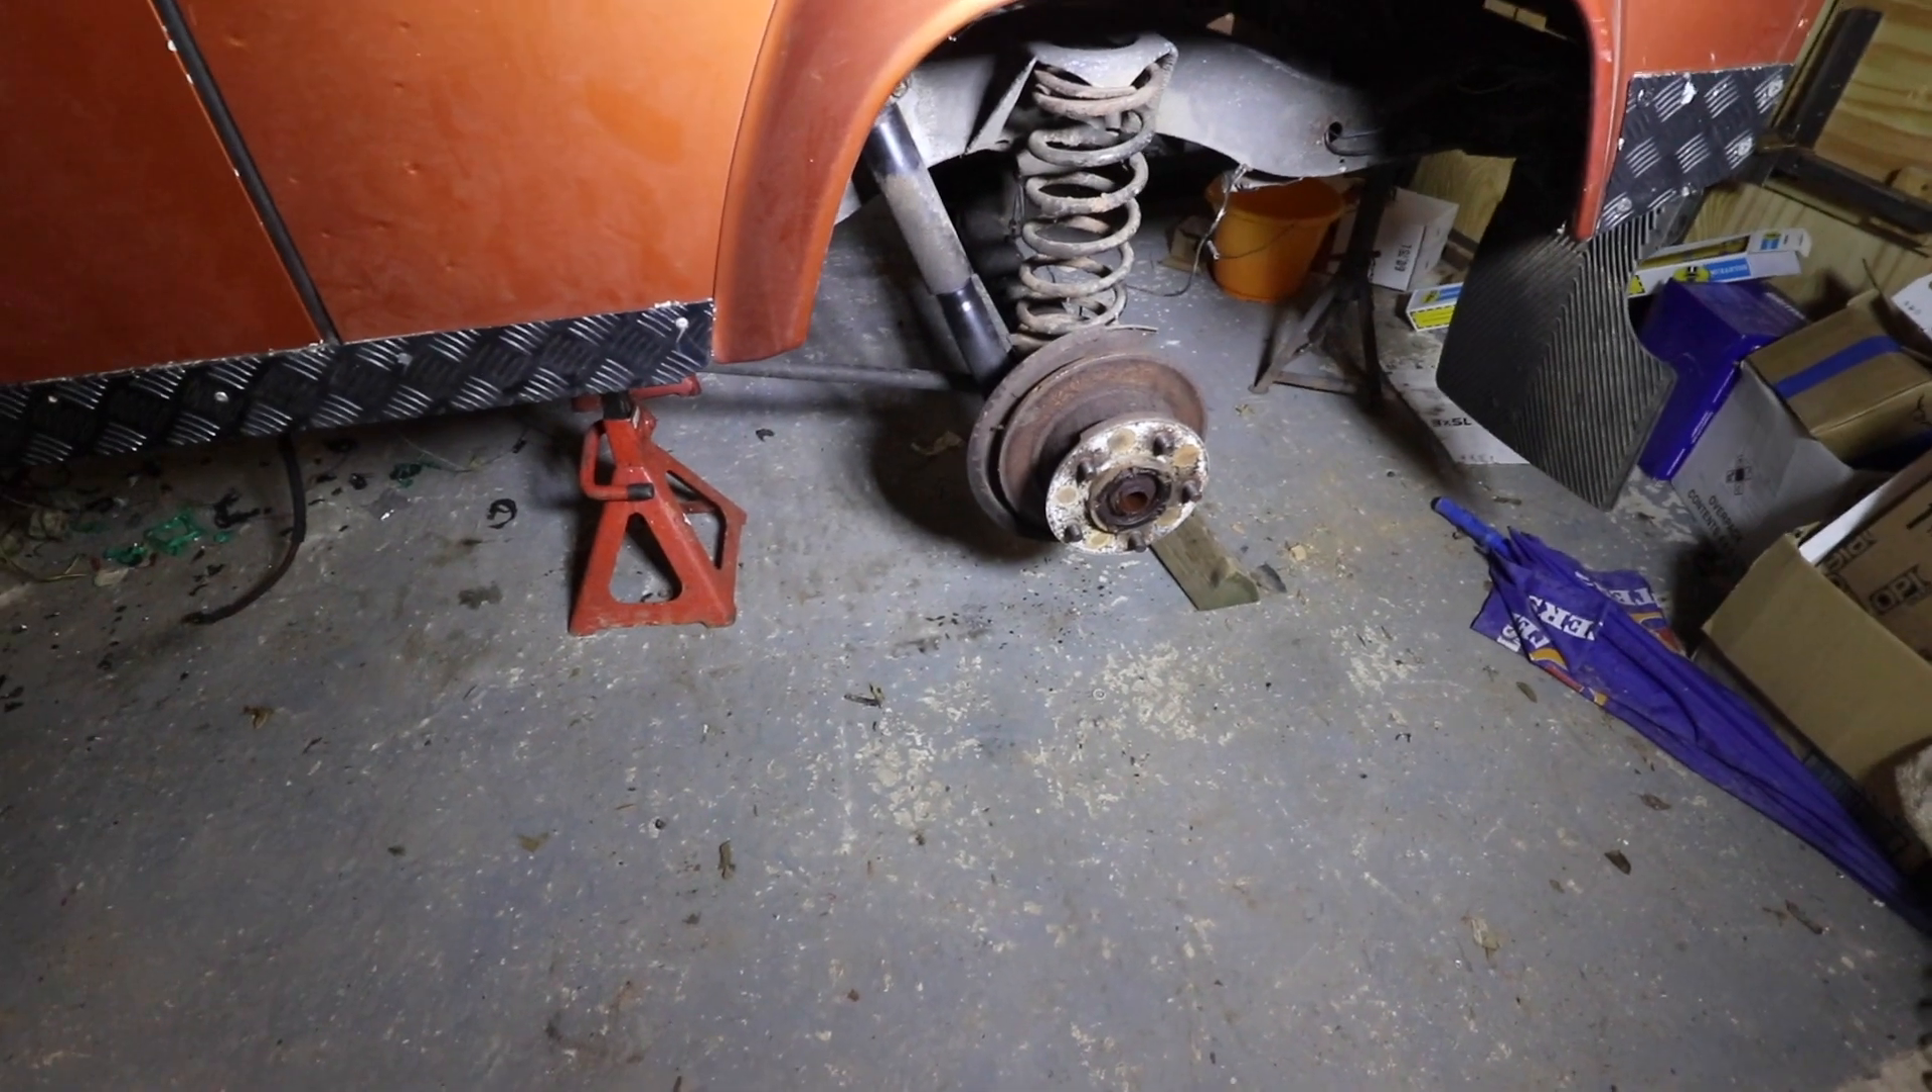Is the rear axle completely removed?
No.